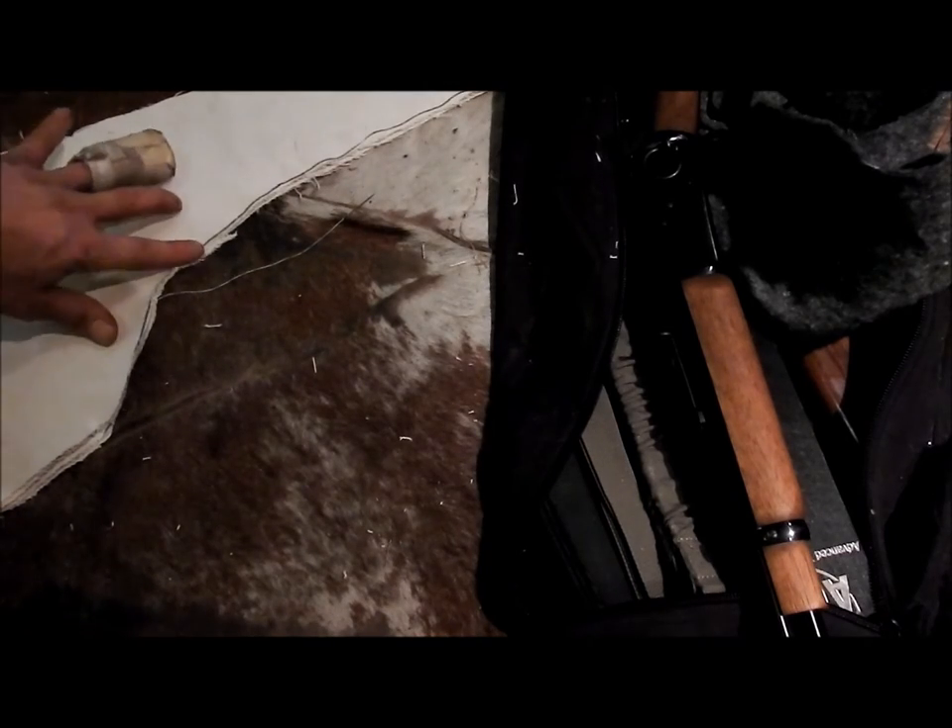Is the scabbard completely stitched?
No.